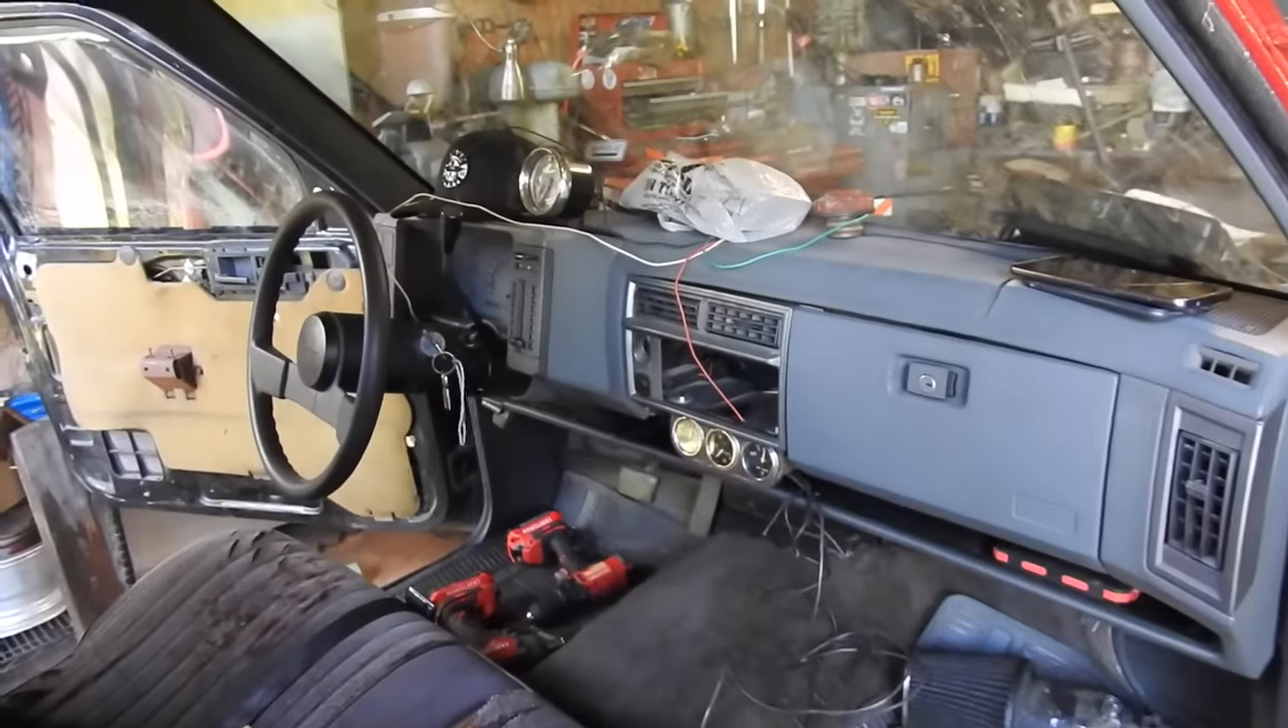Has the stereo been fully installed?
No.